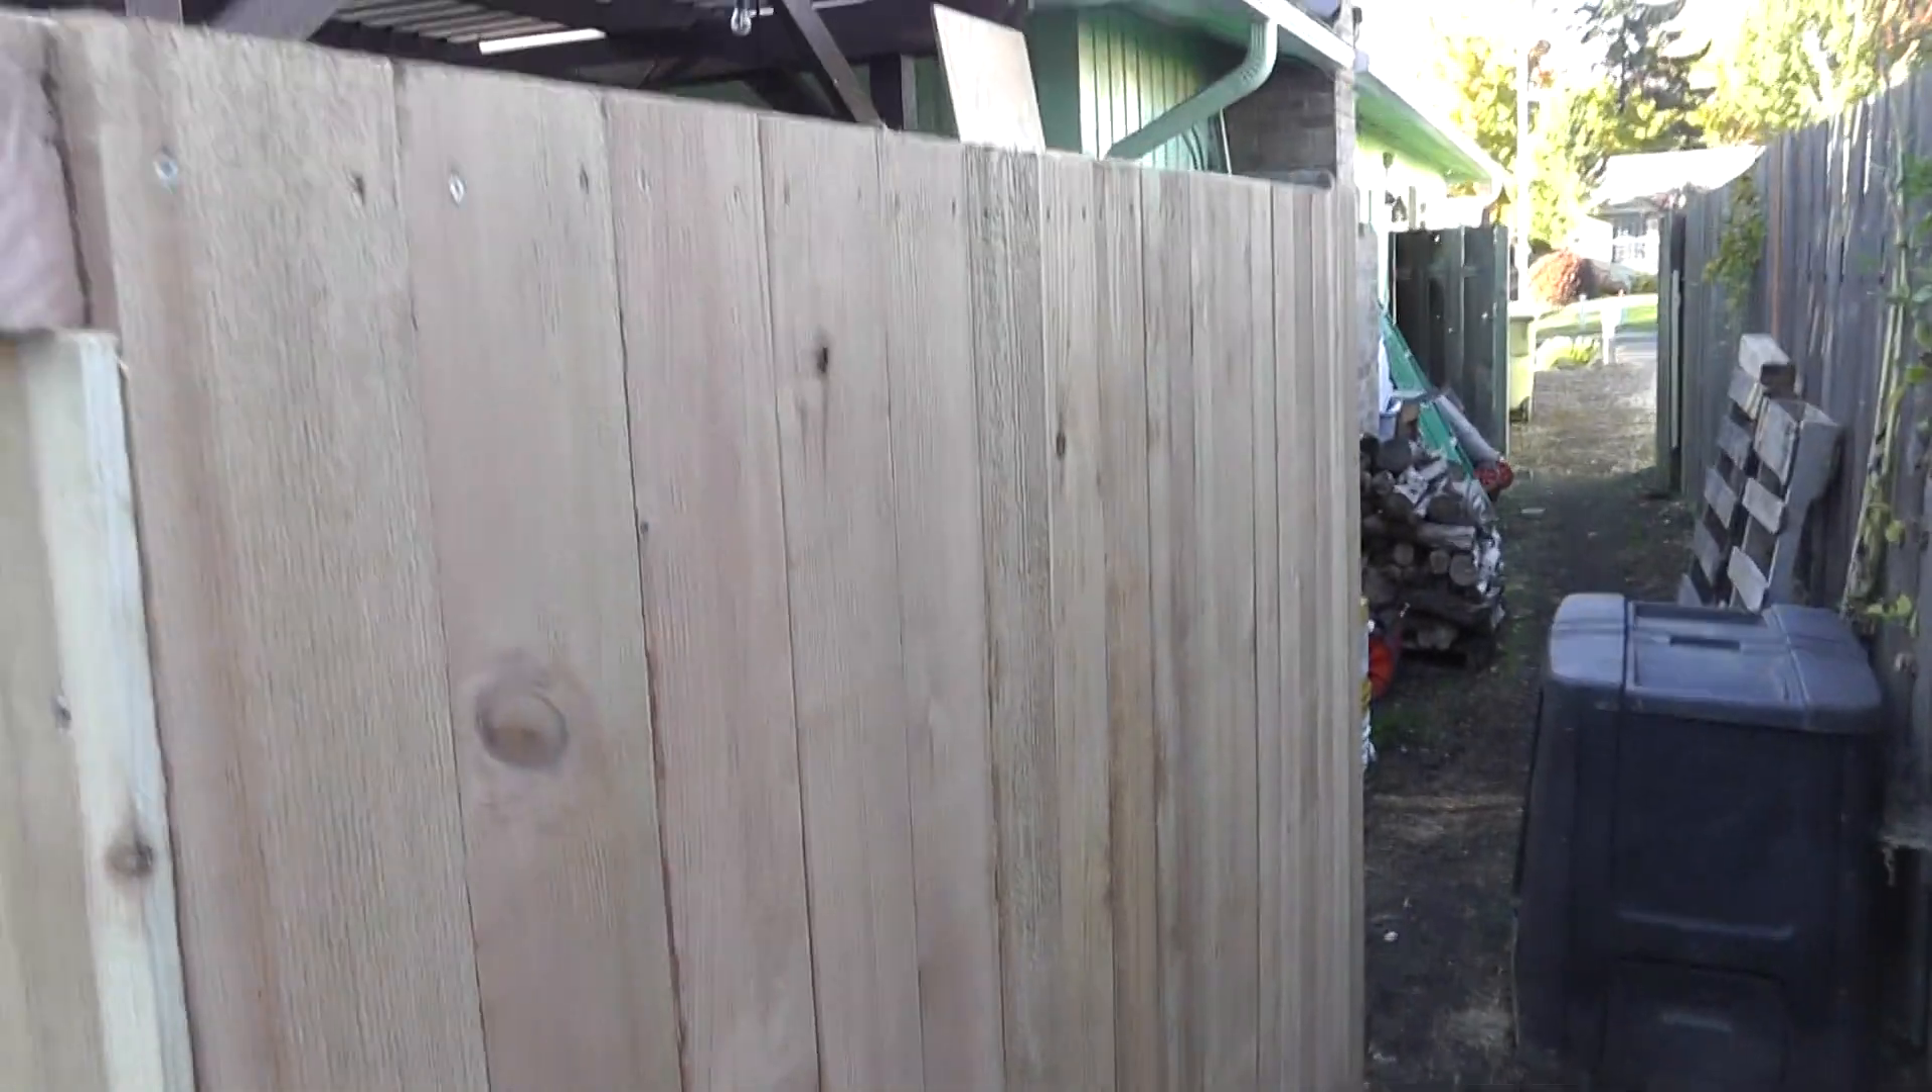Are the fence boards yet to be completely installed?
No.